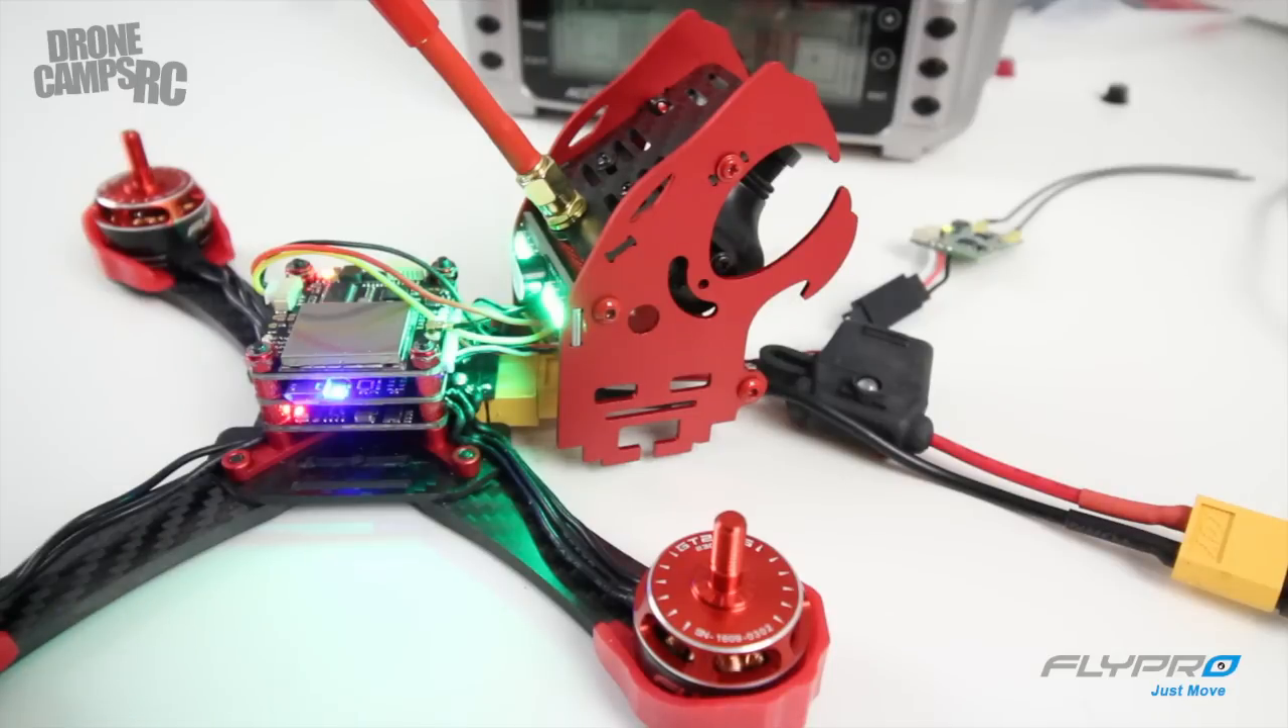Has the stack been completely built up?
Yes.